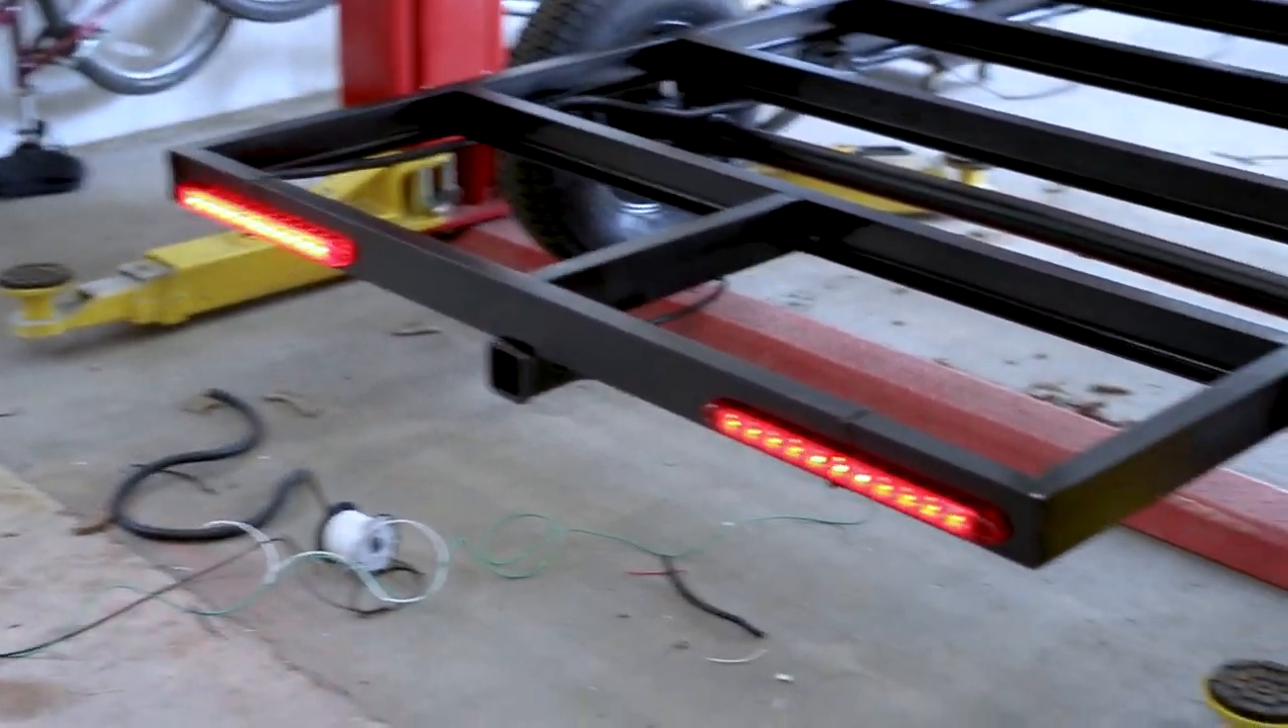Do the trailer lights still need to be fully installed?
No.